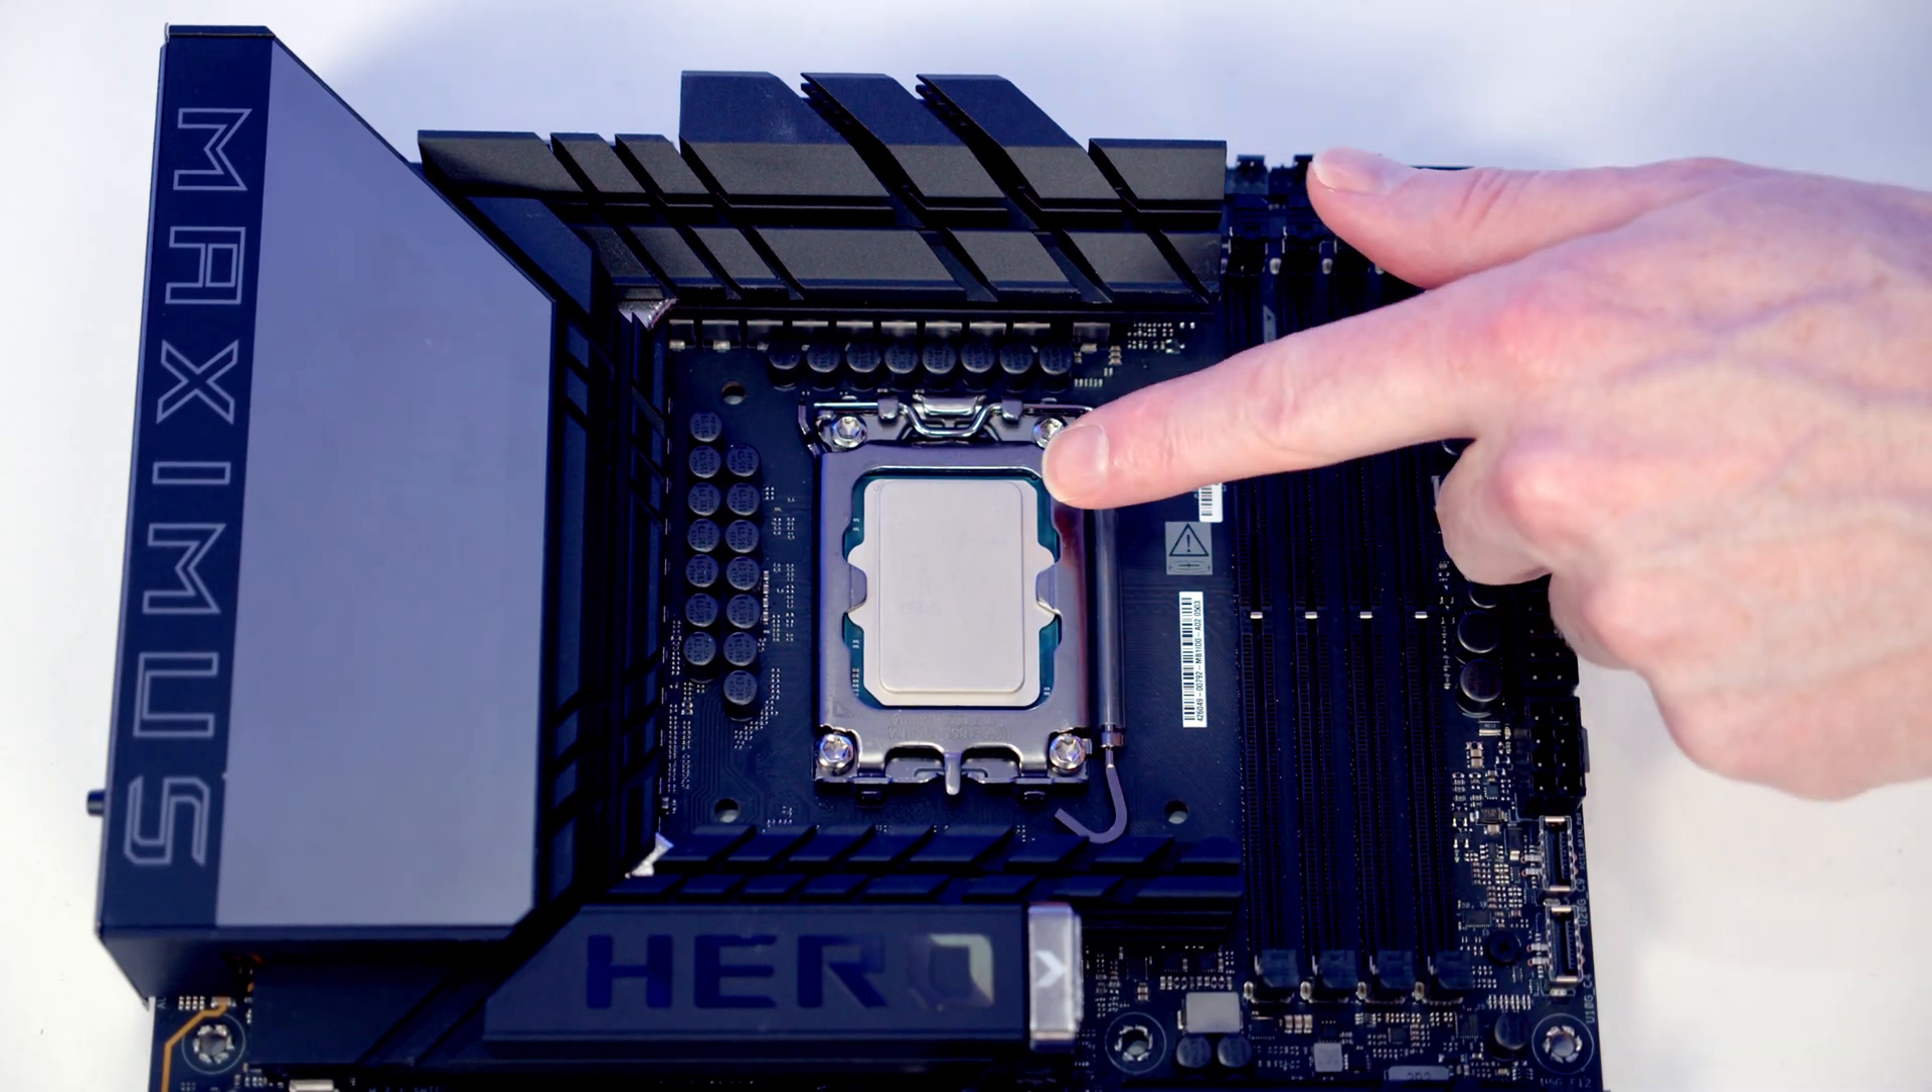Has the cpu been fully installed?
Yes.